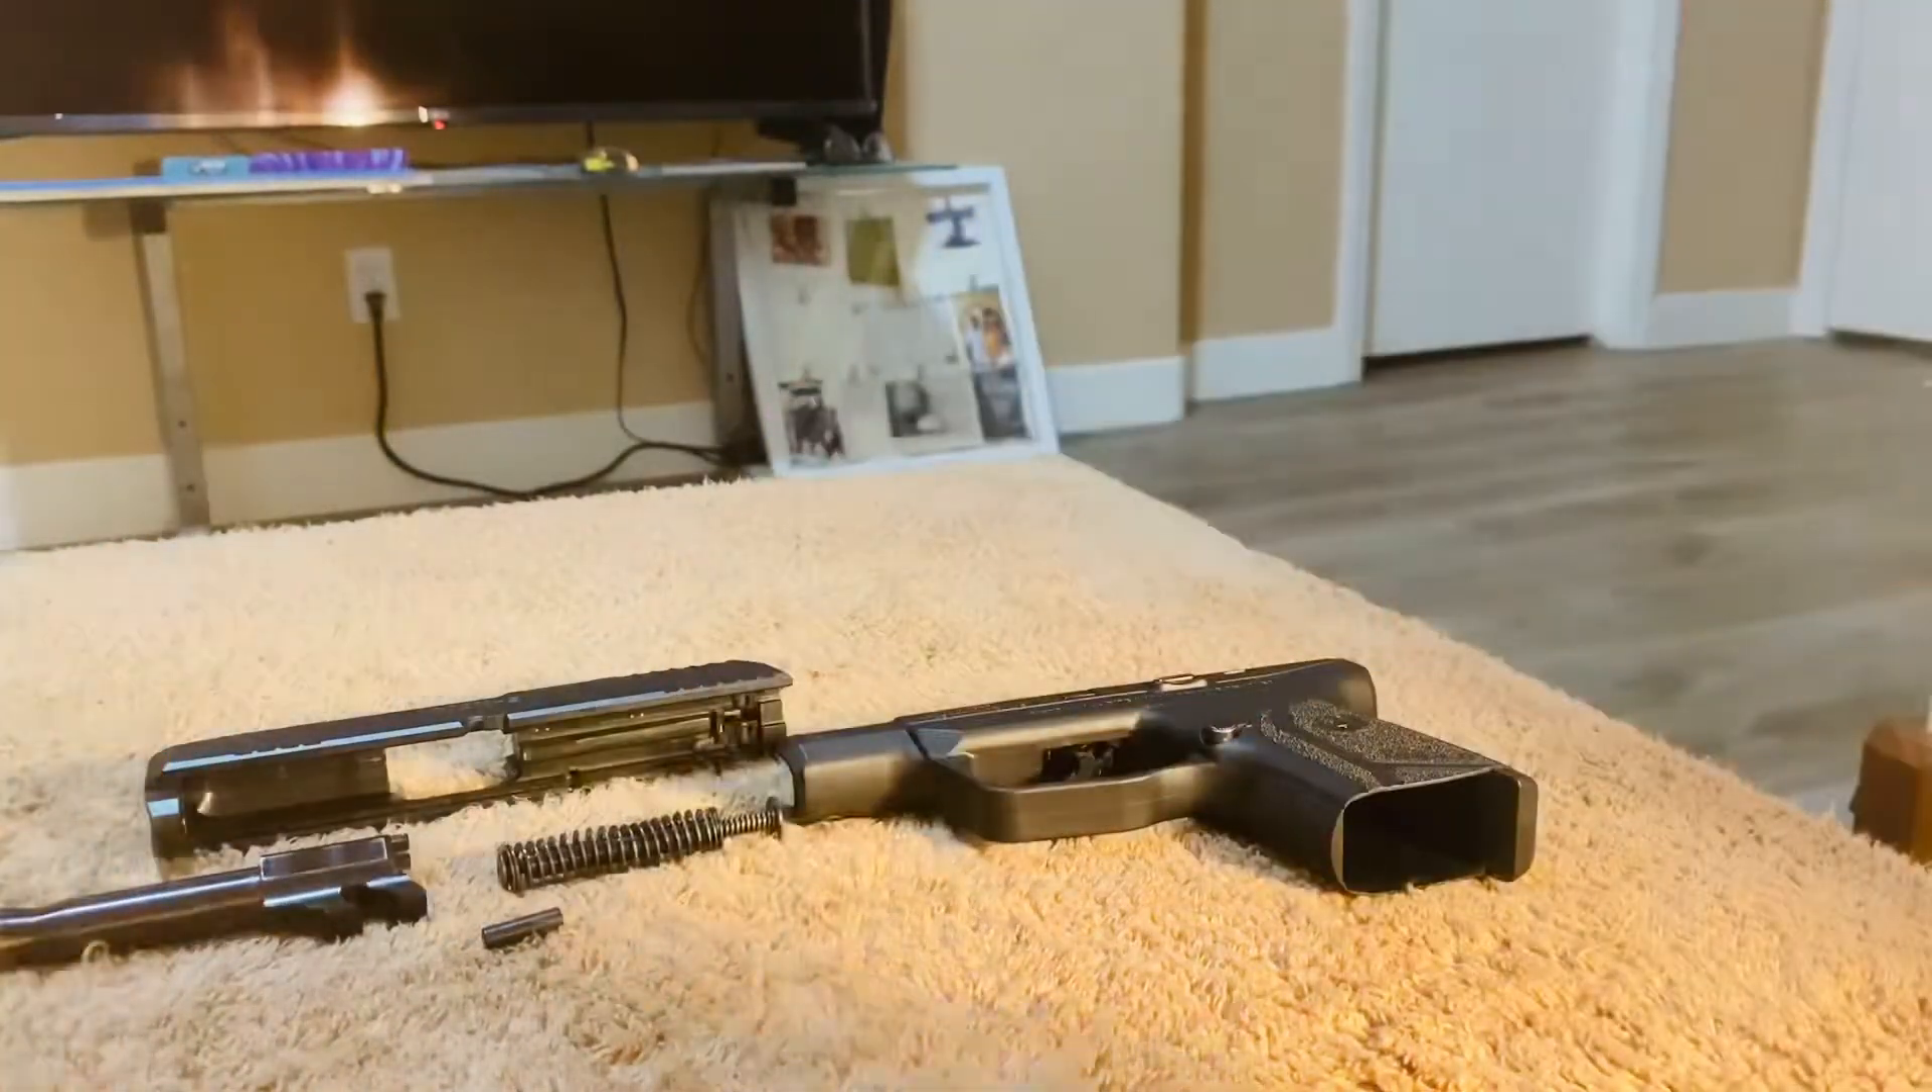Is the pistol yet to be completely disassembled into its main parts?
No.